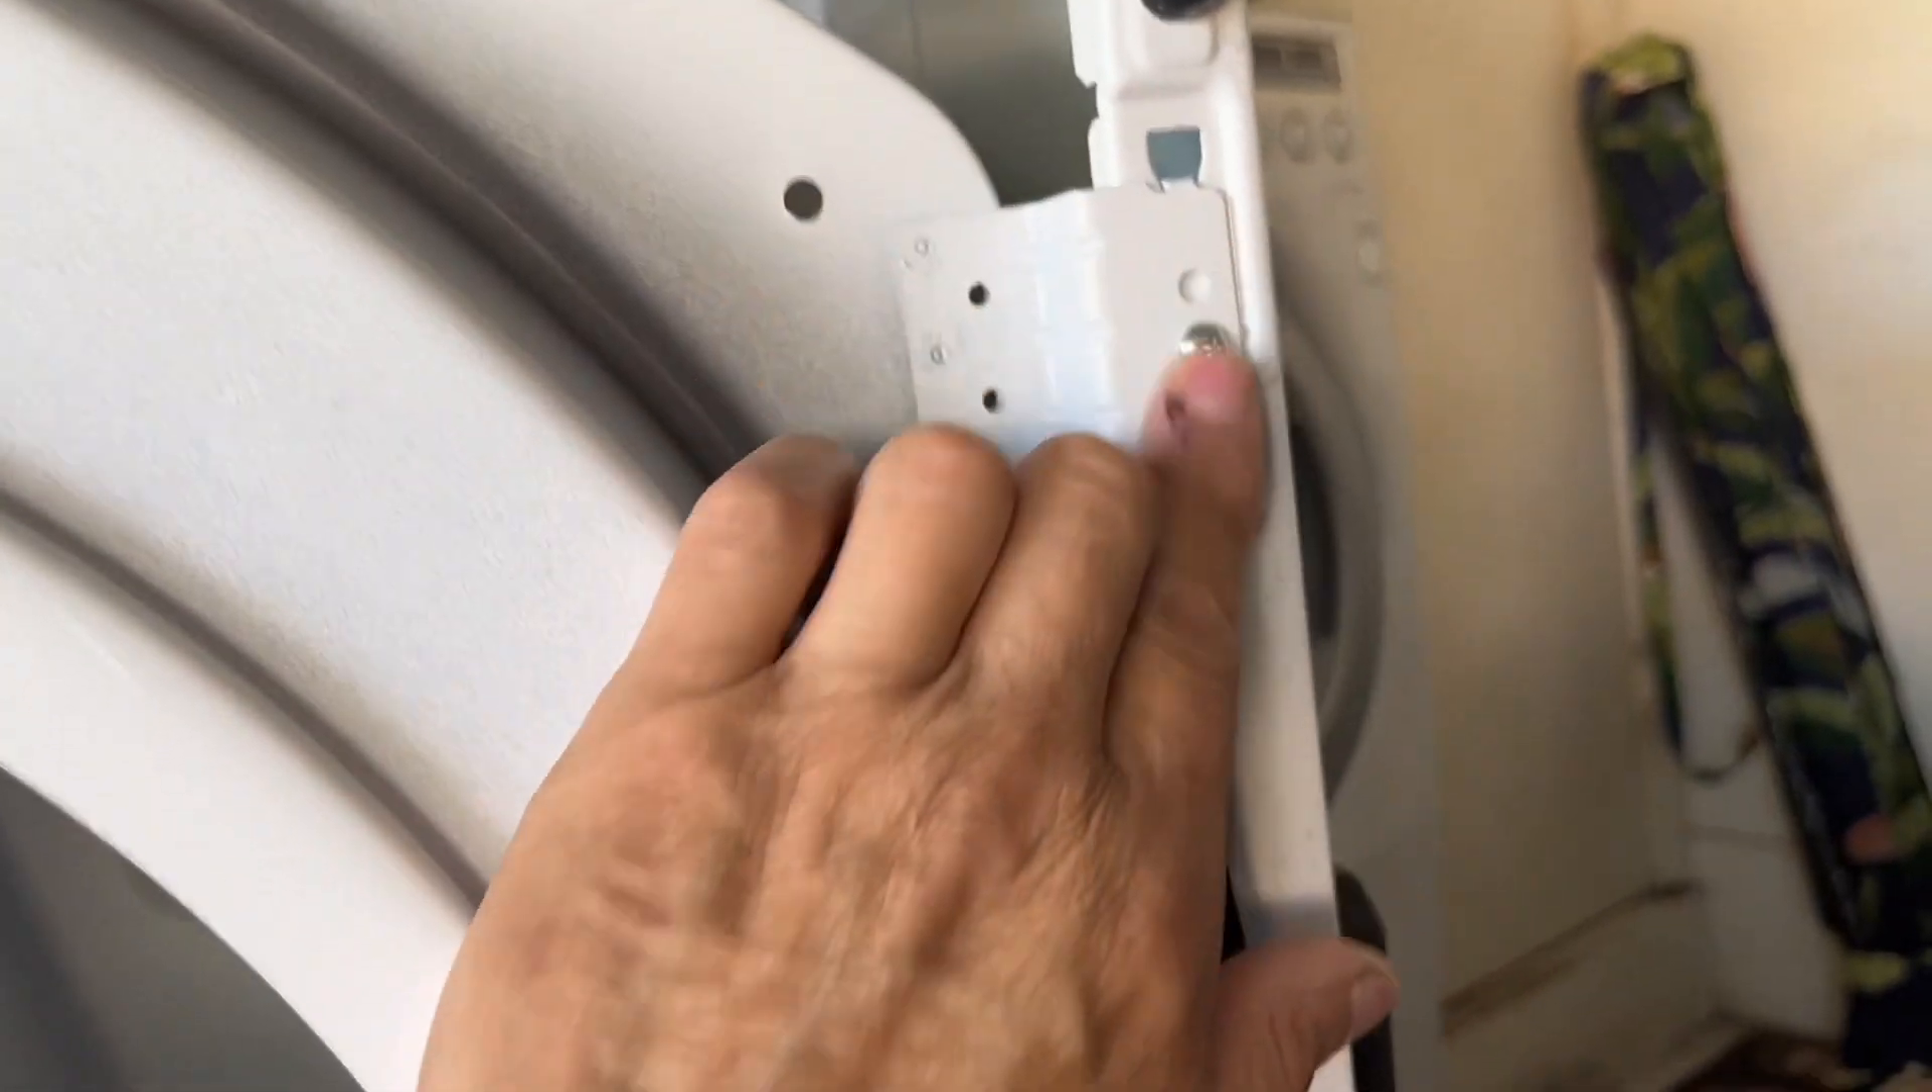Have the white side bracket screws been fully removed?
No.